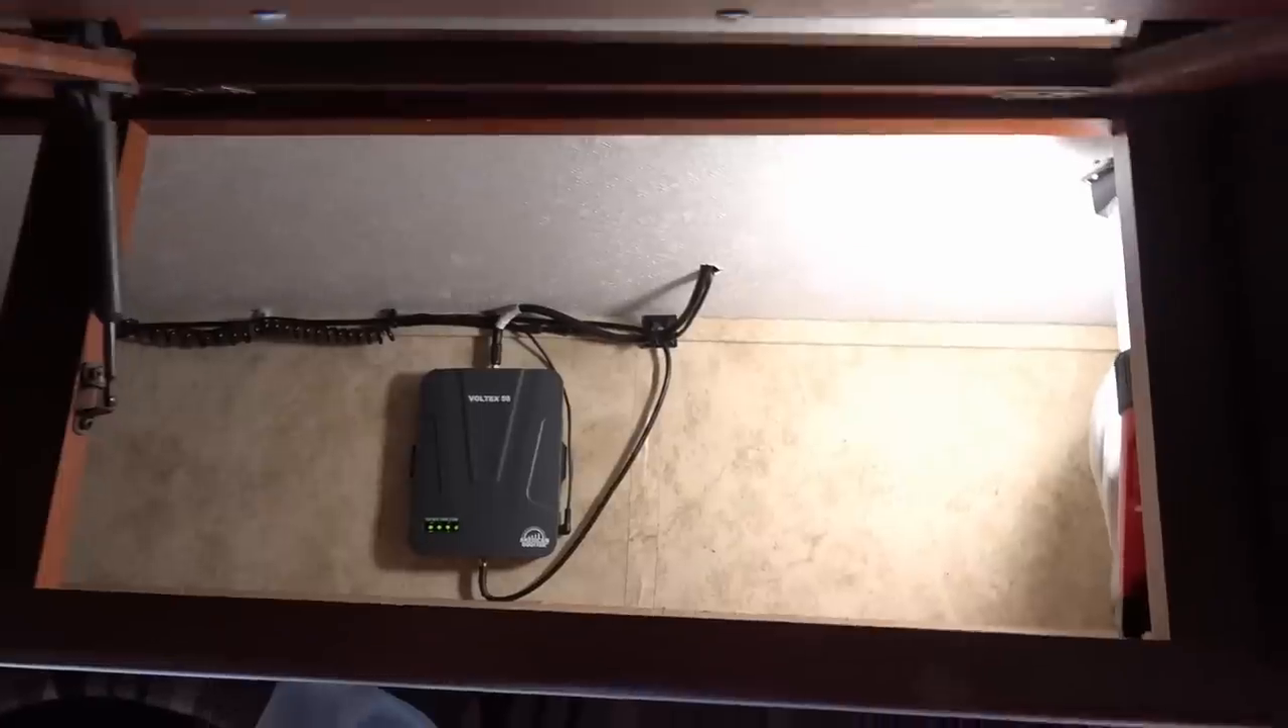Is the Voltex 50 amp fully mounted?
Yes.